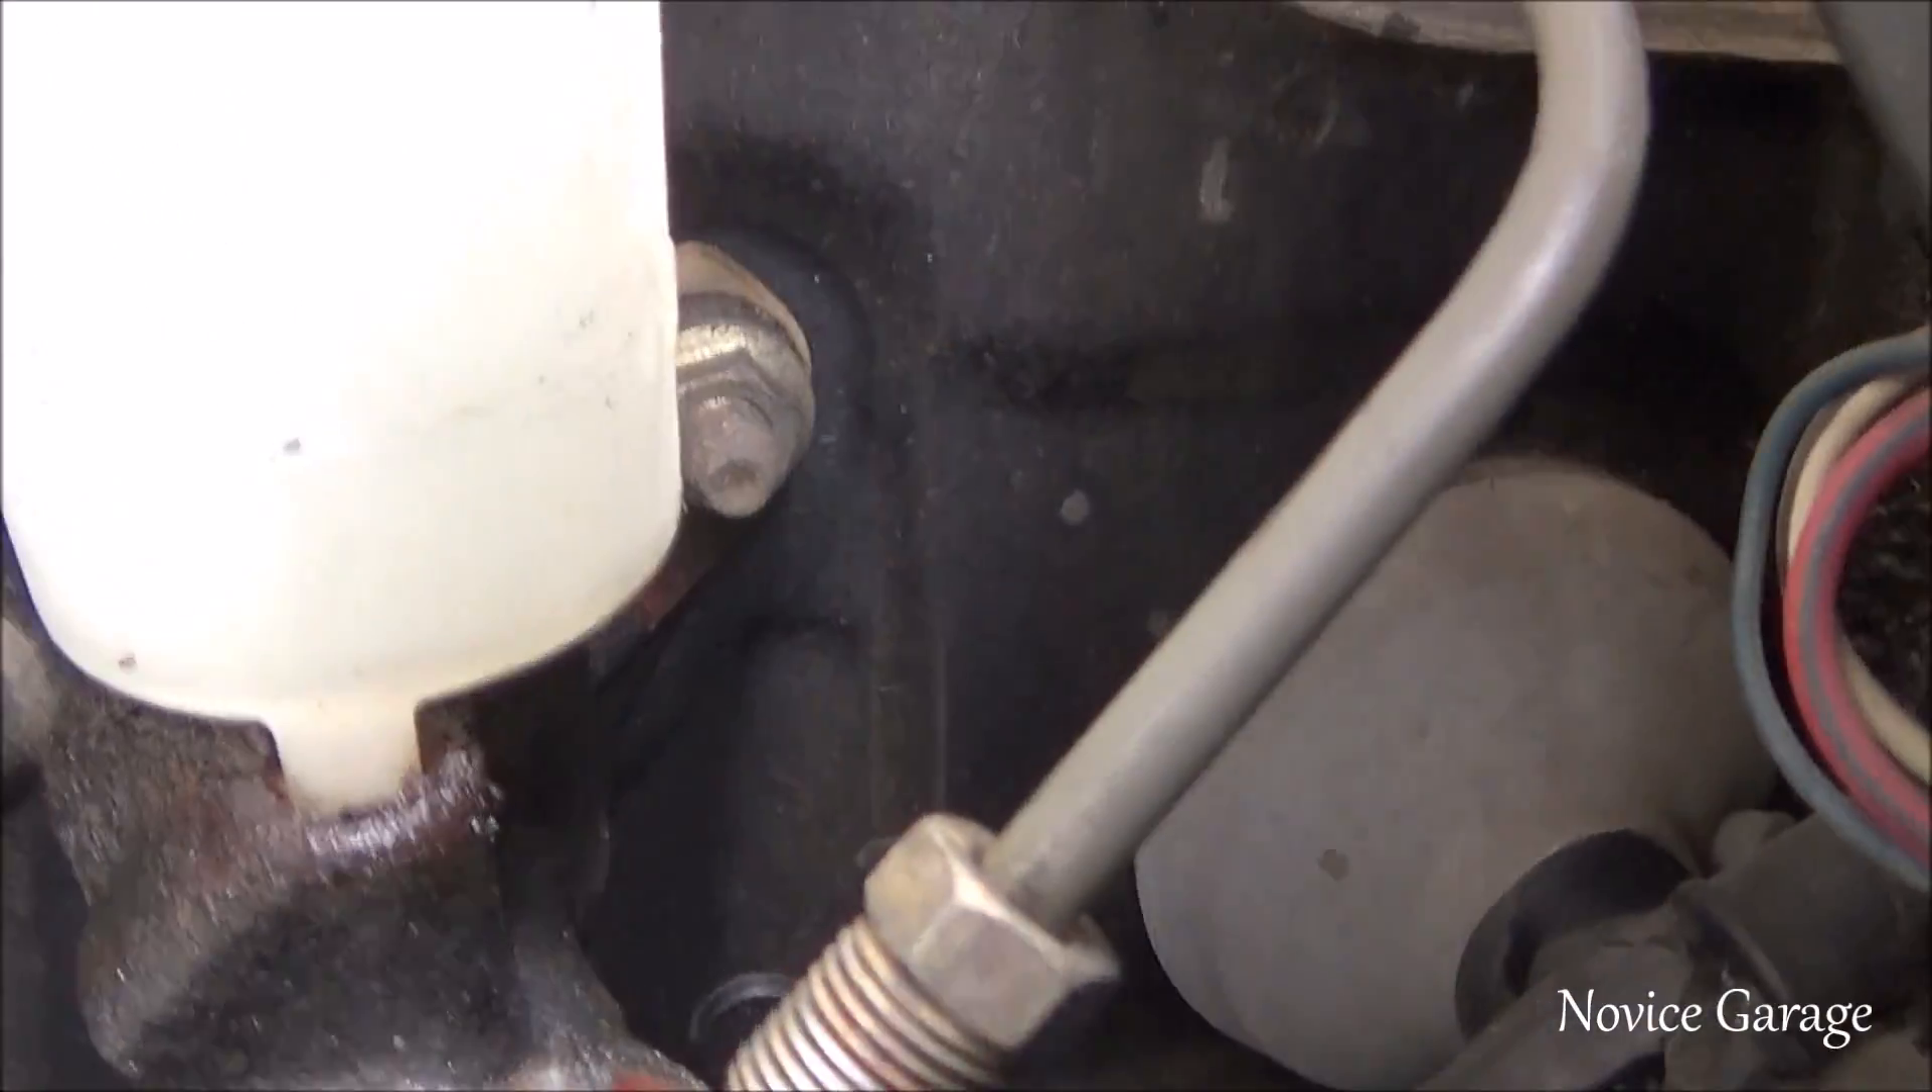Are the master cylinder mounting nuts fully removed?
No.